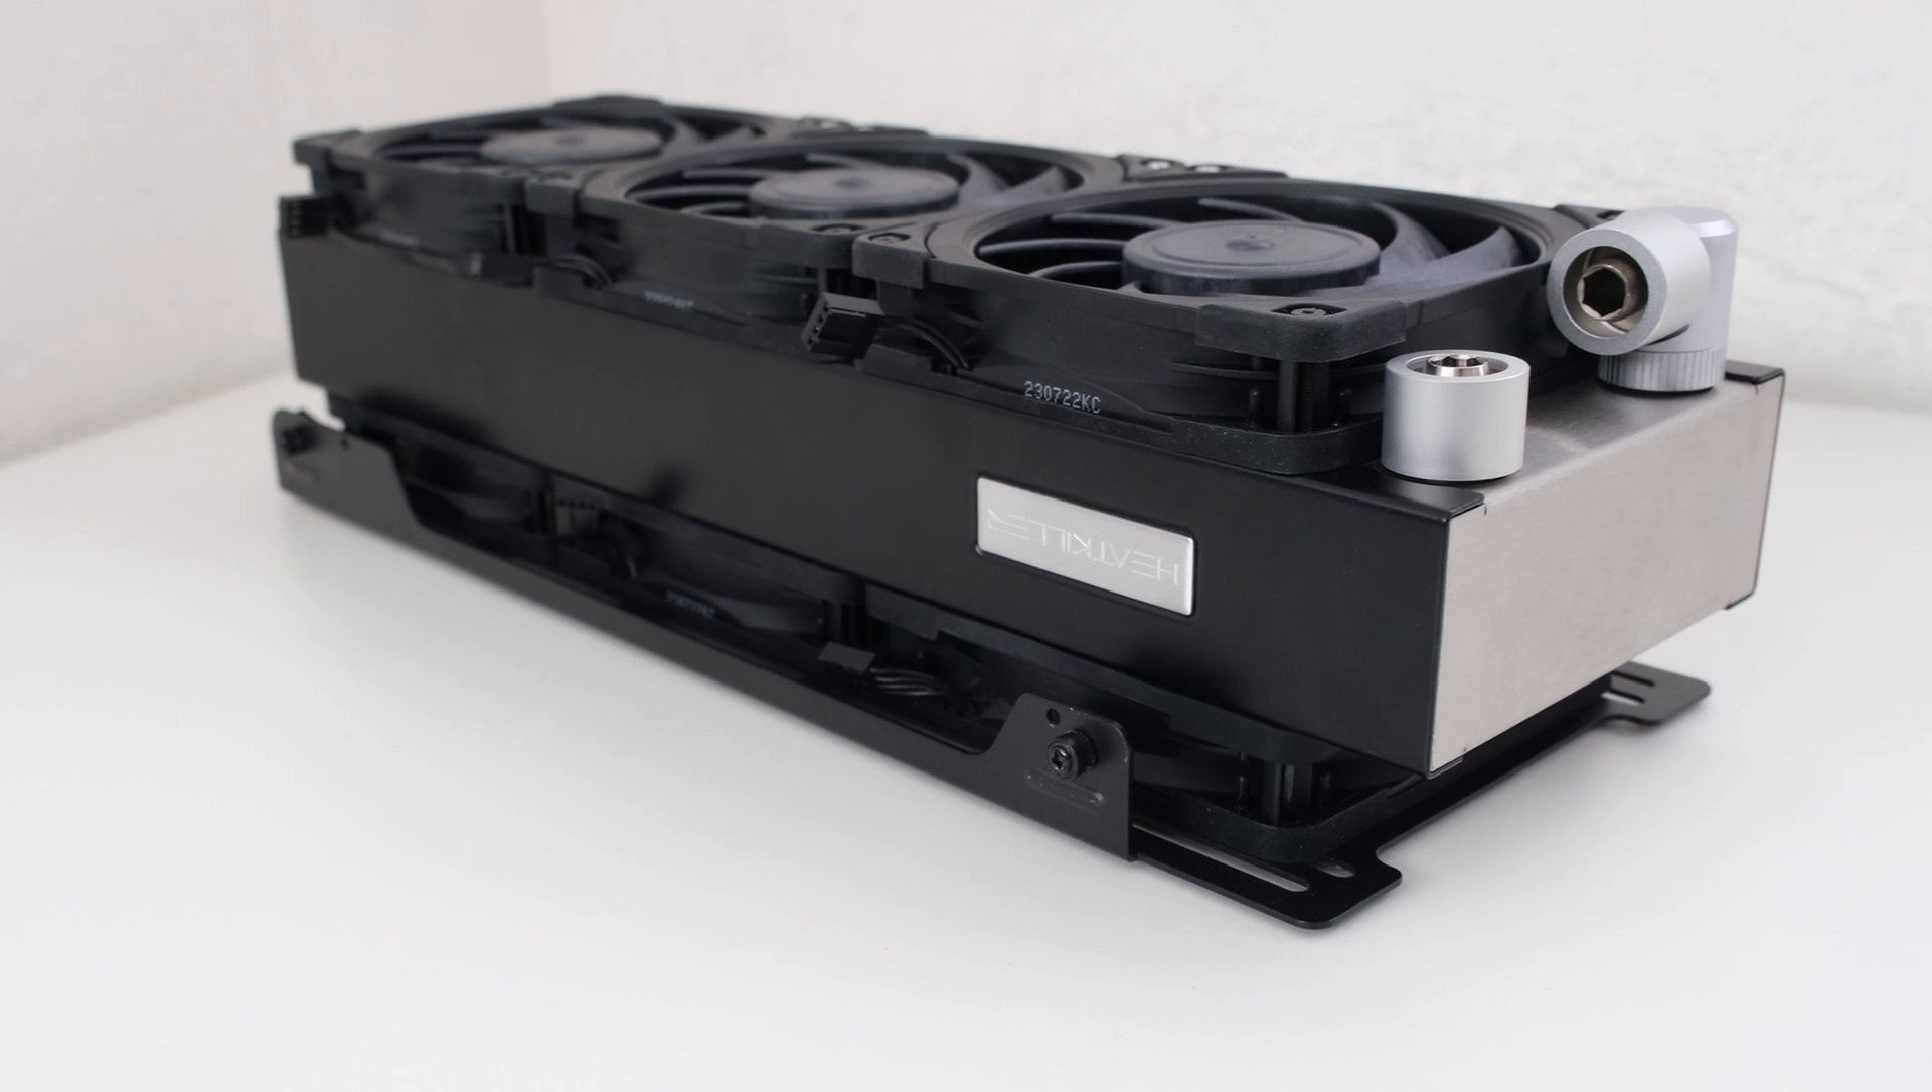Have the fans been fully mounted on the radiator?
Yes.